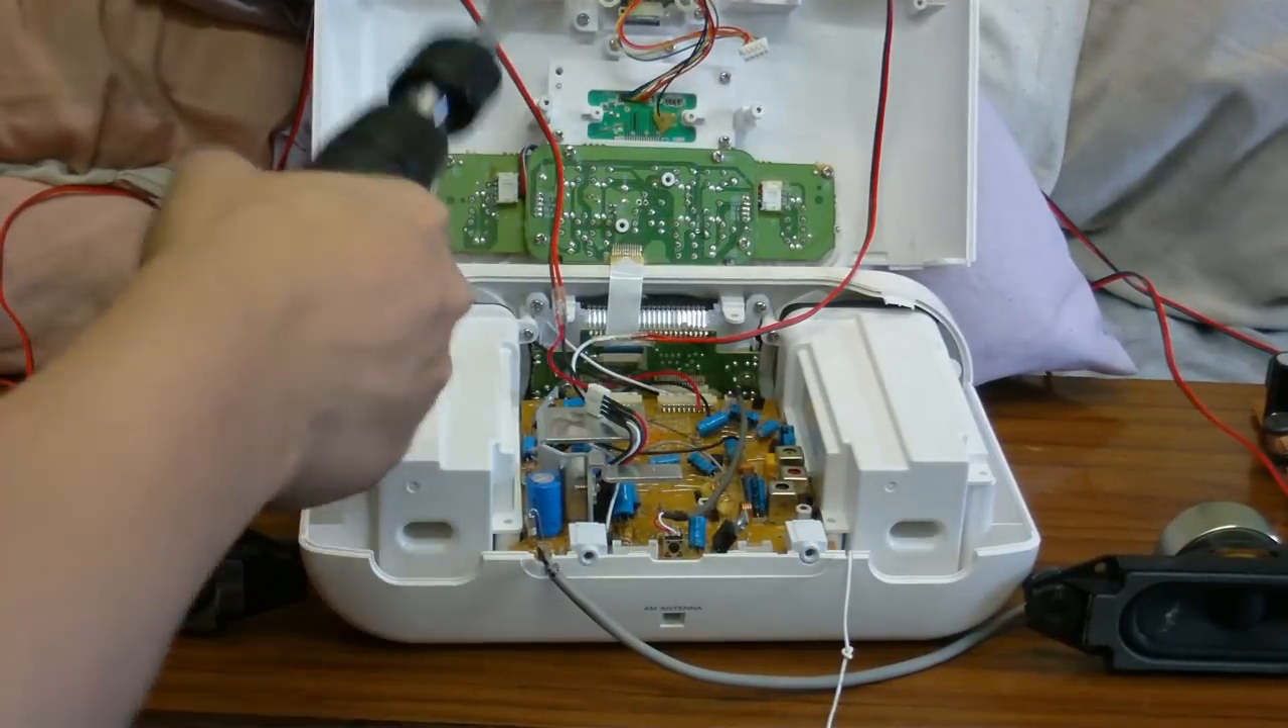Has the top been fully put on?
No.